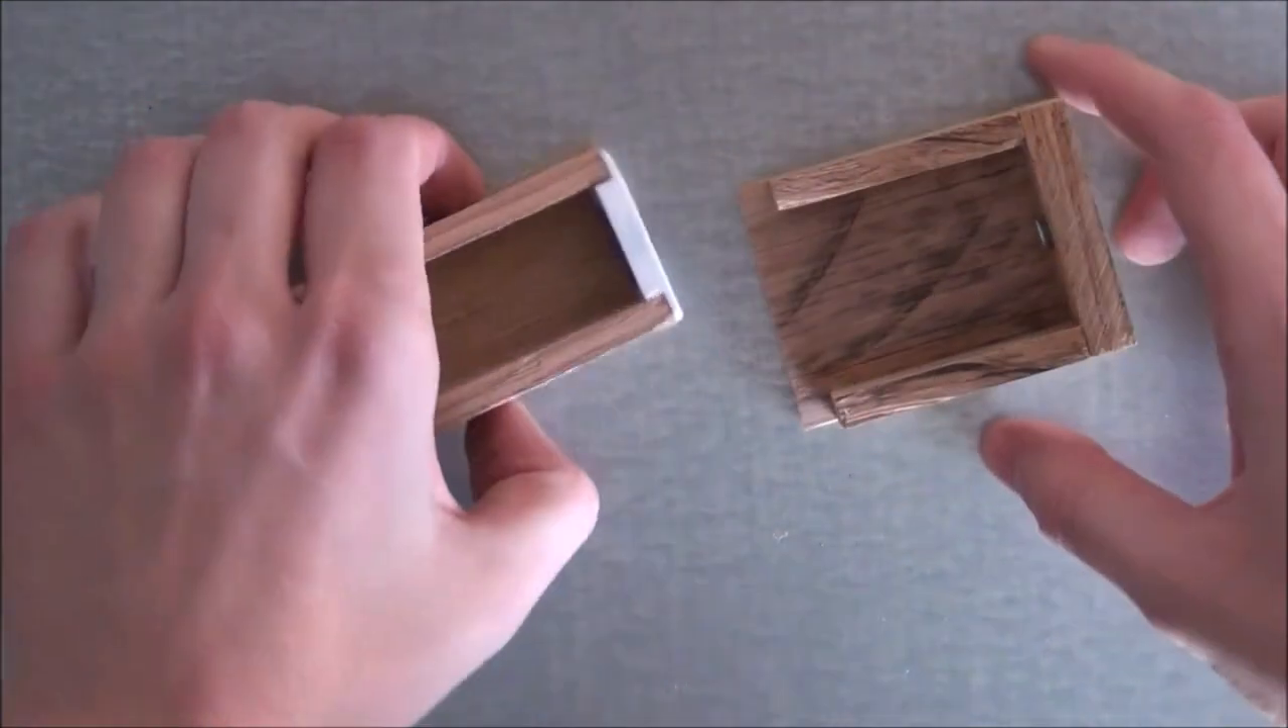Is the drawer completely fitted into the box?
No.